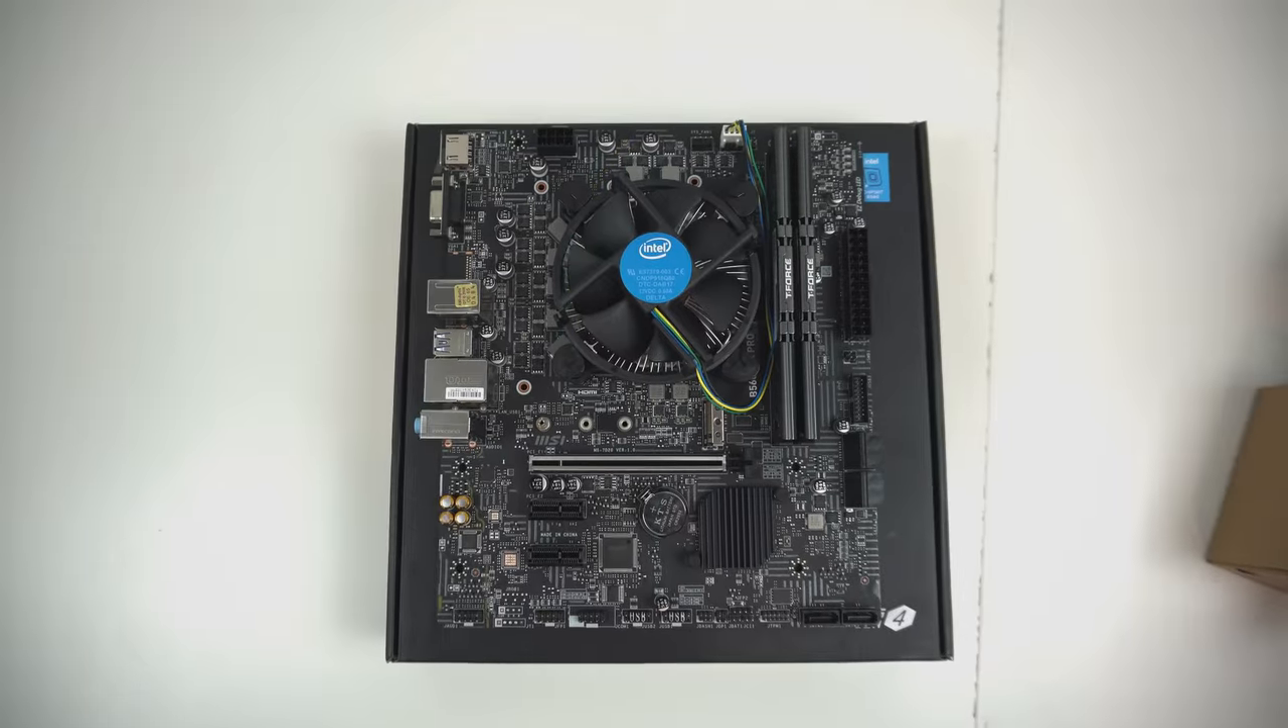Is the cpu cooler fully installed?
Yes.